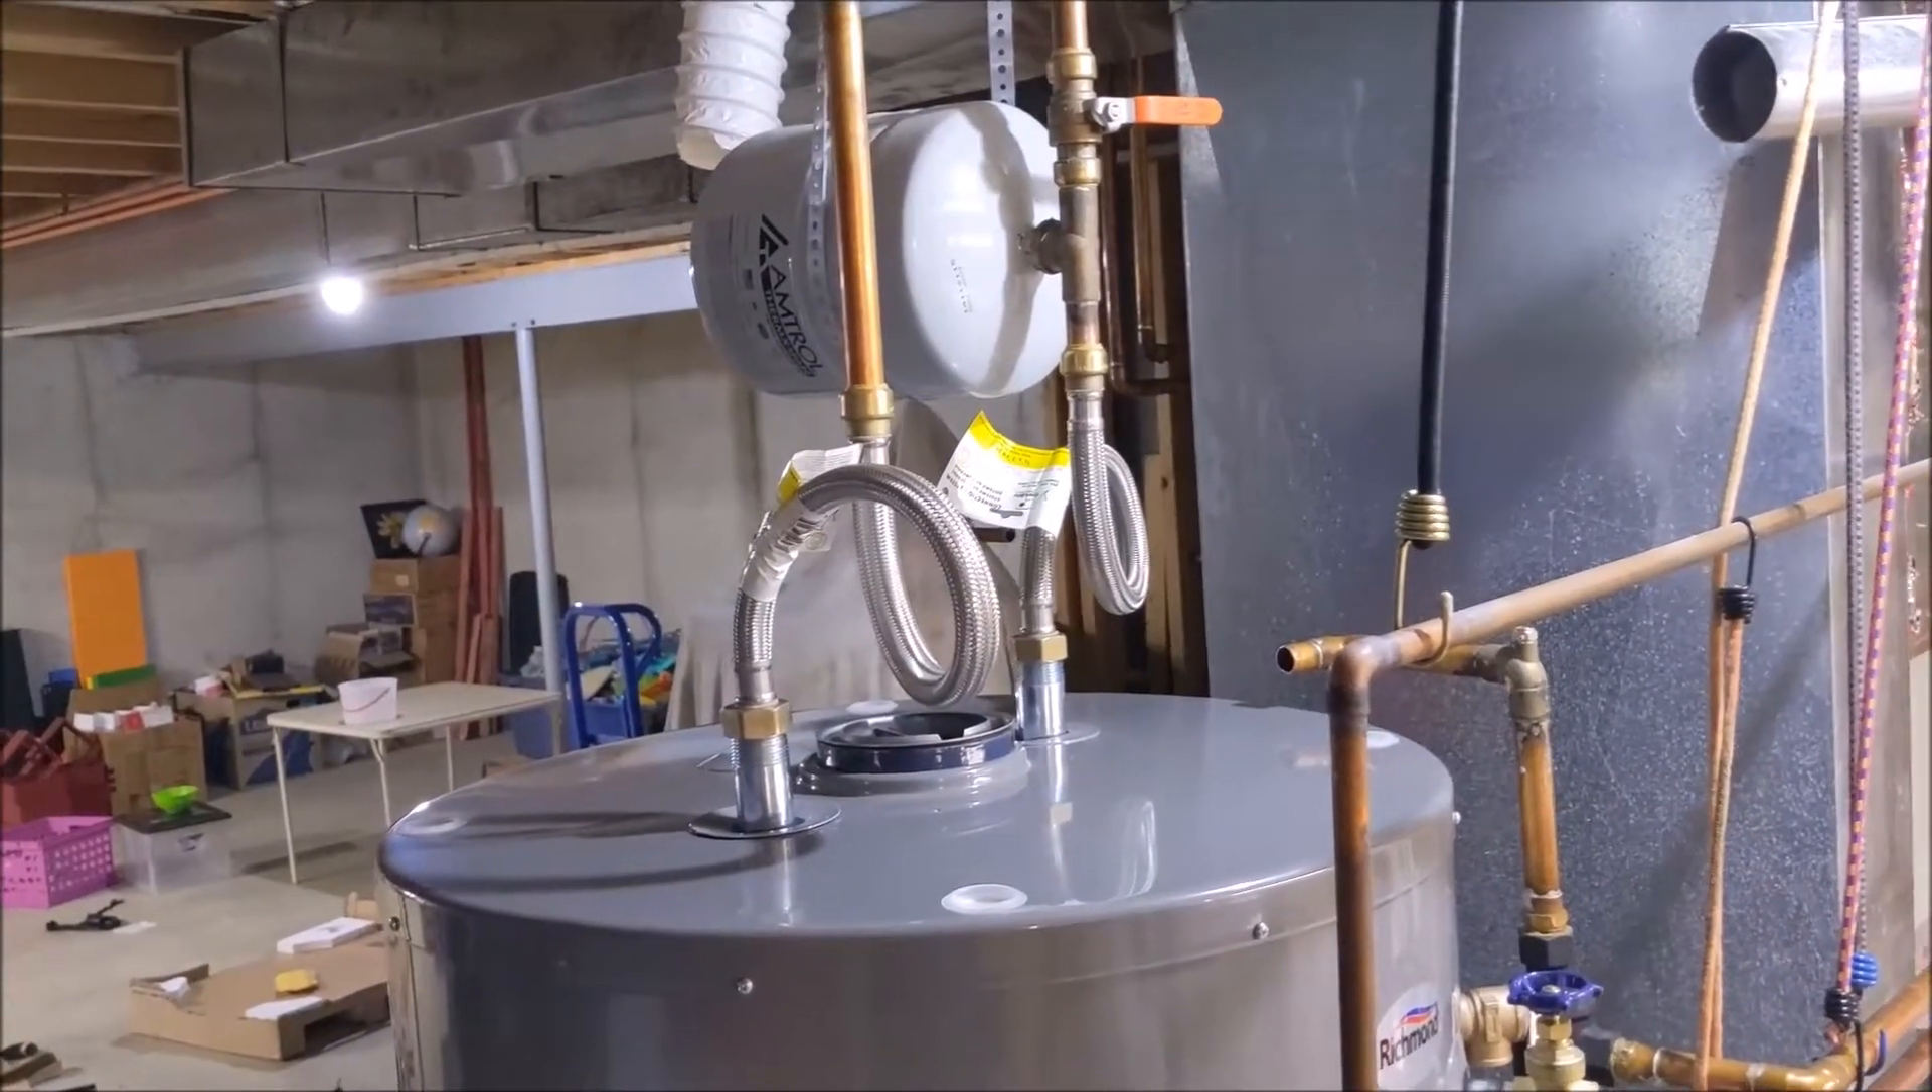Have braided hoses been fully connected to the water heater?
Yes.